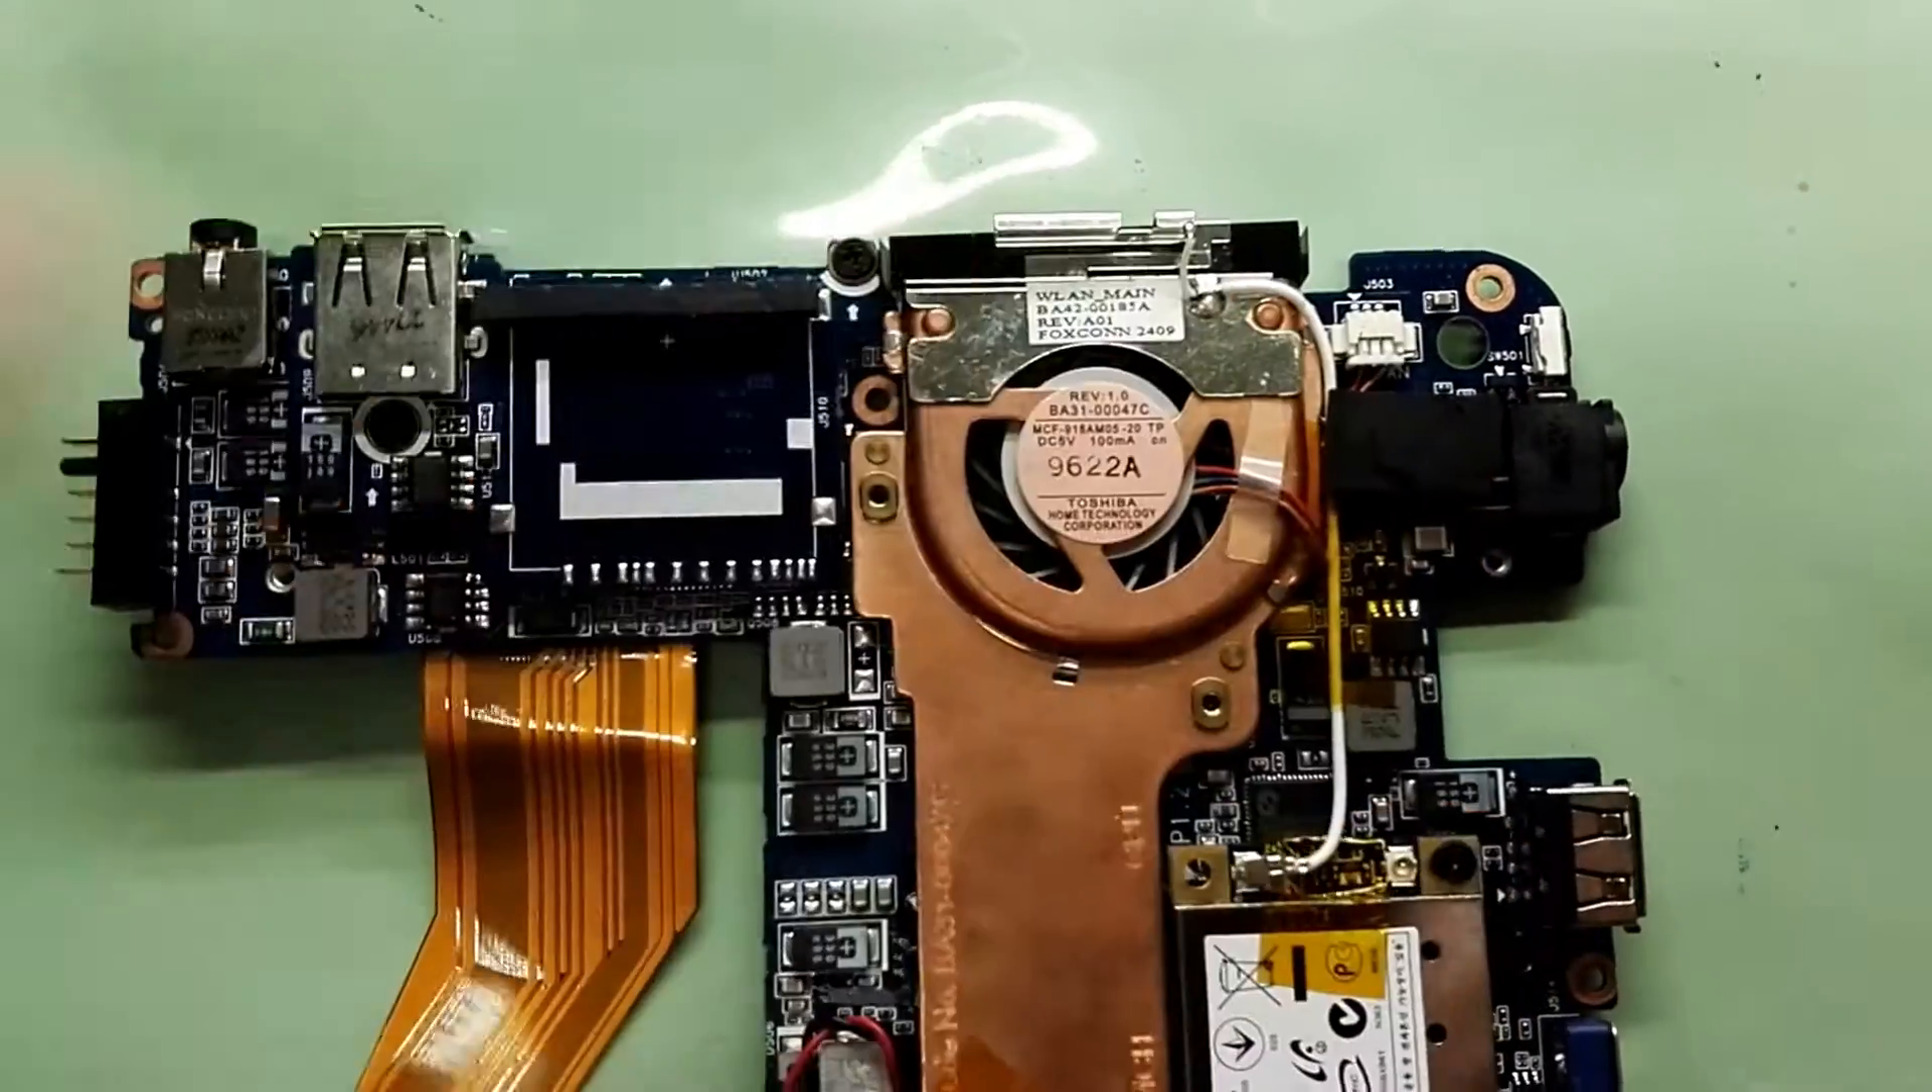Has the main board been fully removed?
Yes.